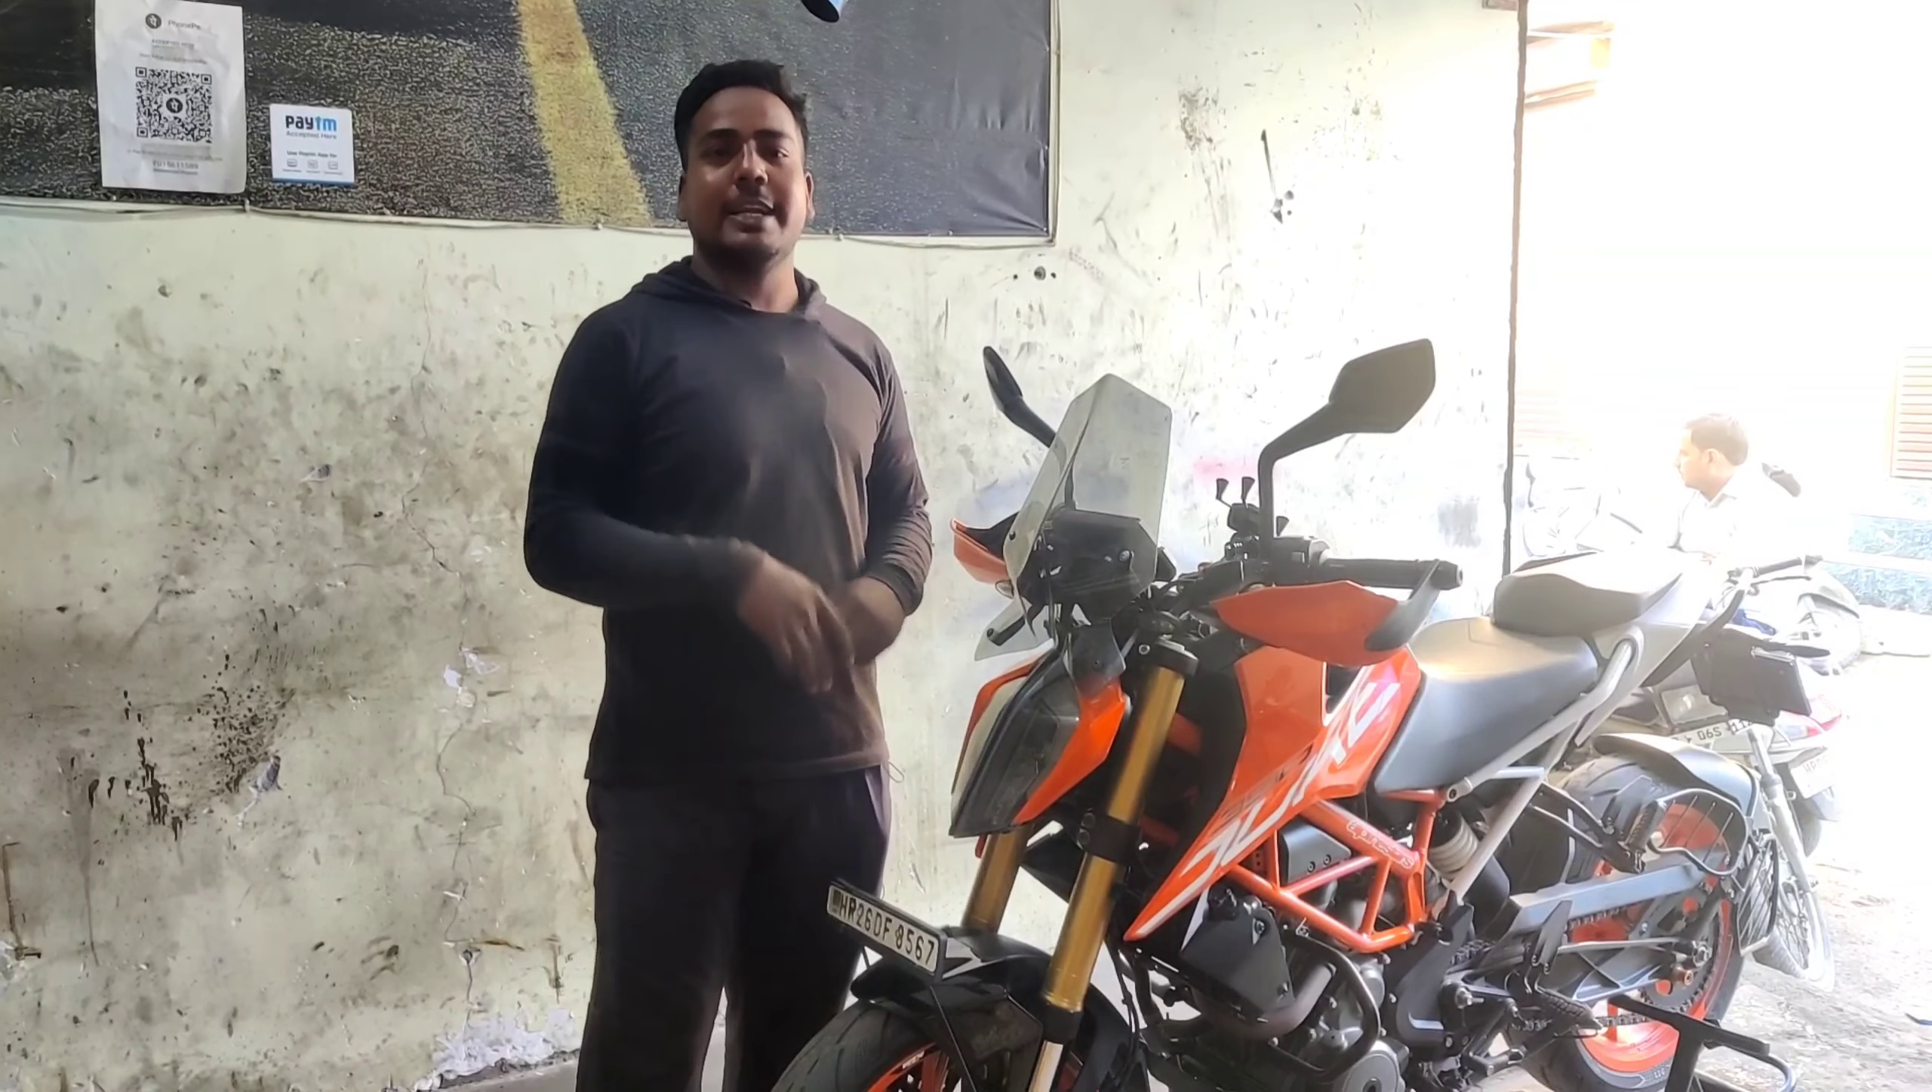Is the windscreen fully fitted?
Yes.